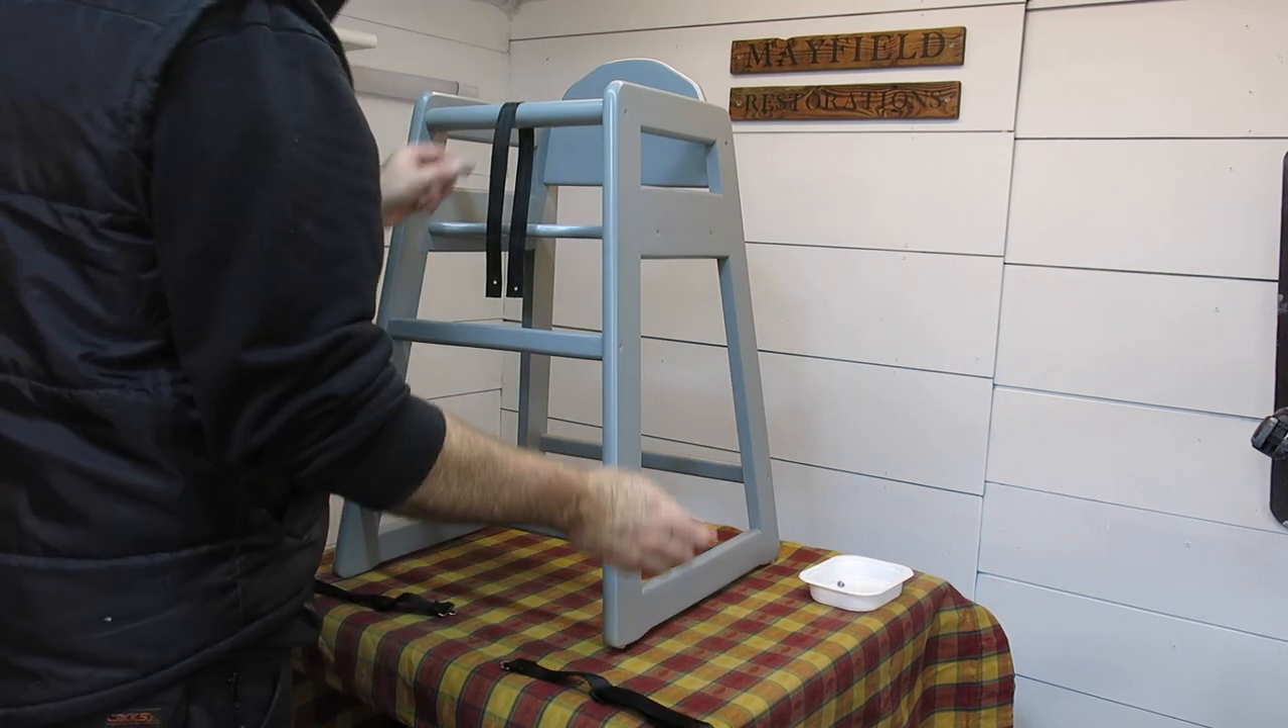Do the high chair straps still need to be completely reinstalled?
Yes.